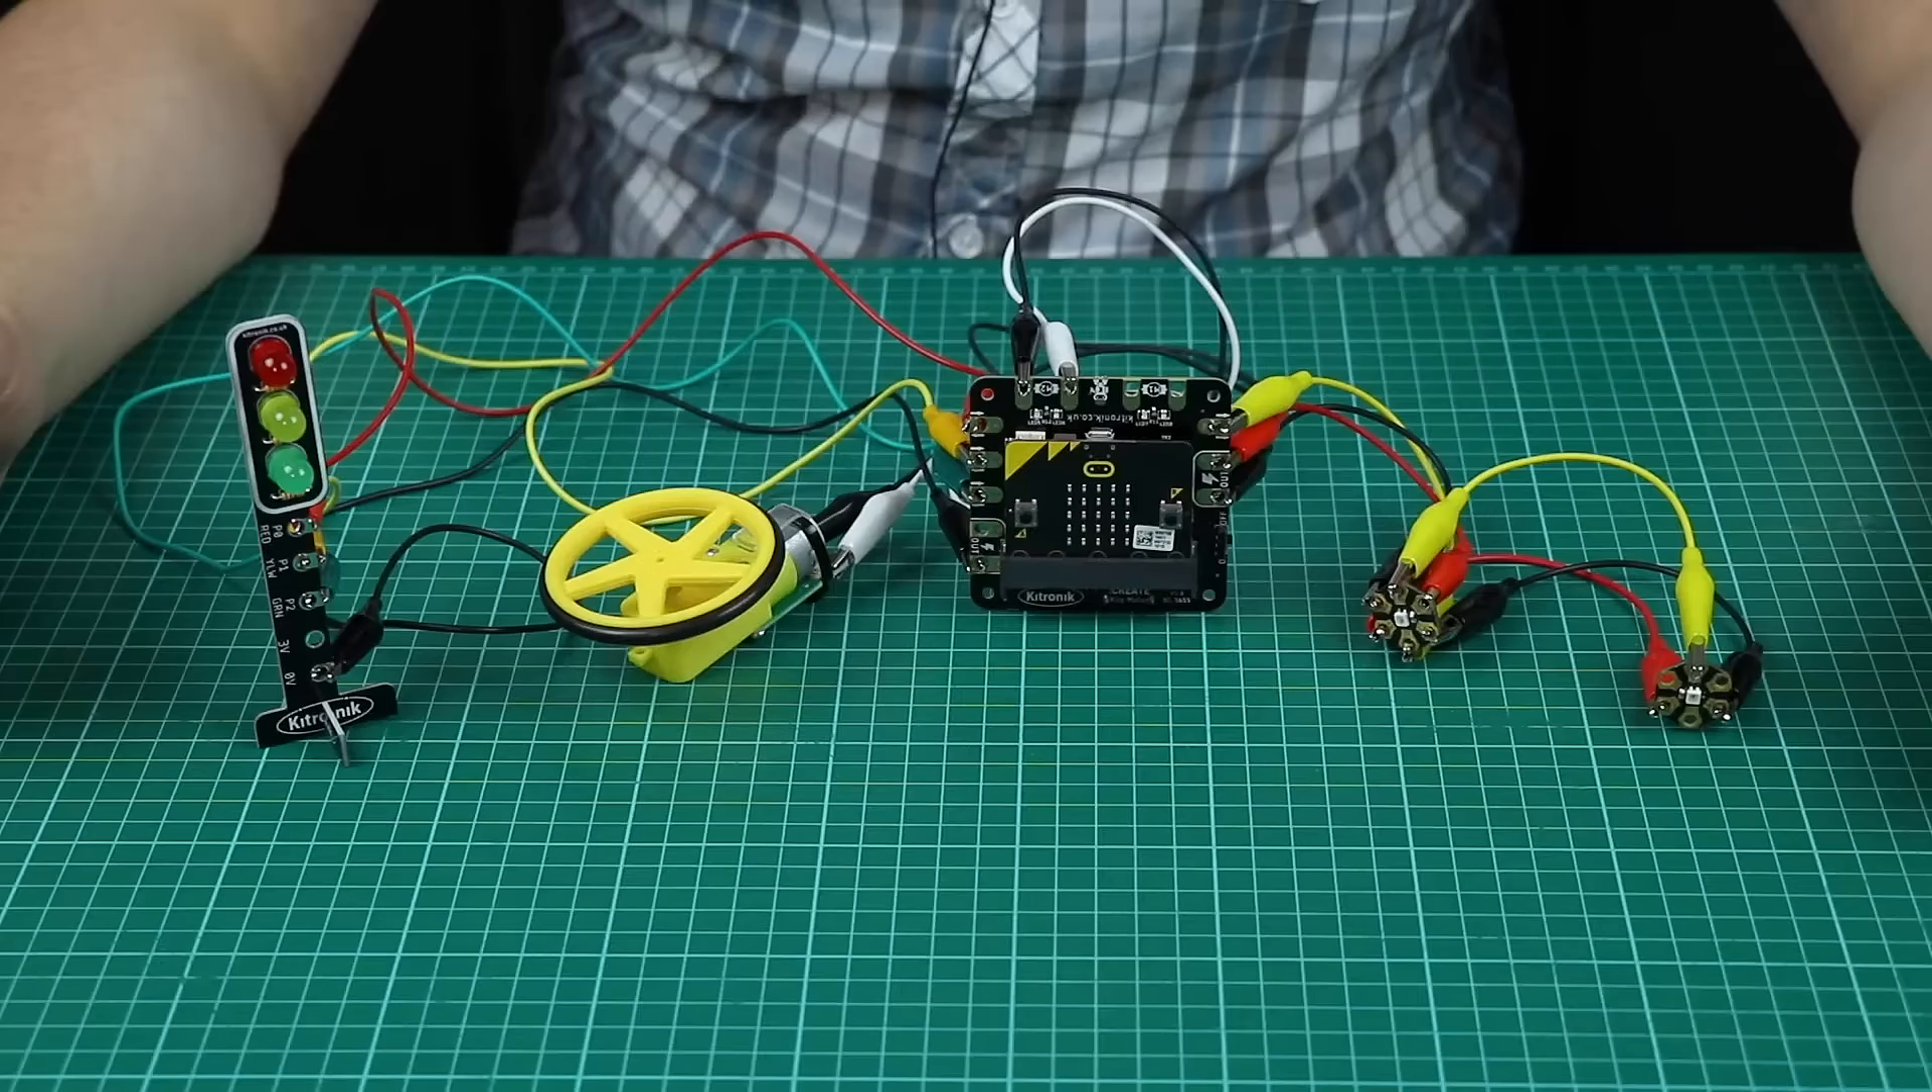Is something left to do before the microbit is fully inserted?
No.